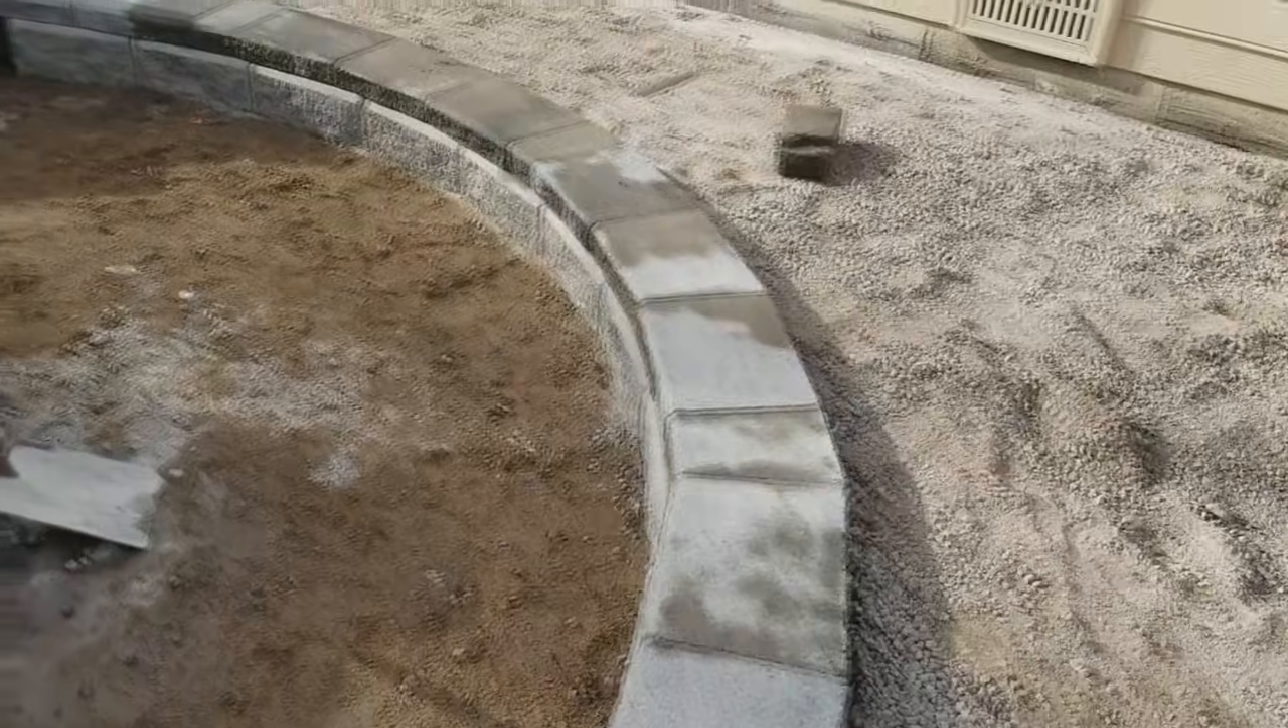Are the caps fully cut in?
Yes.